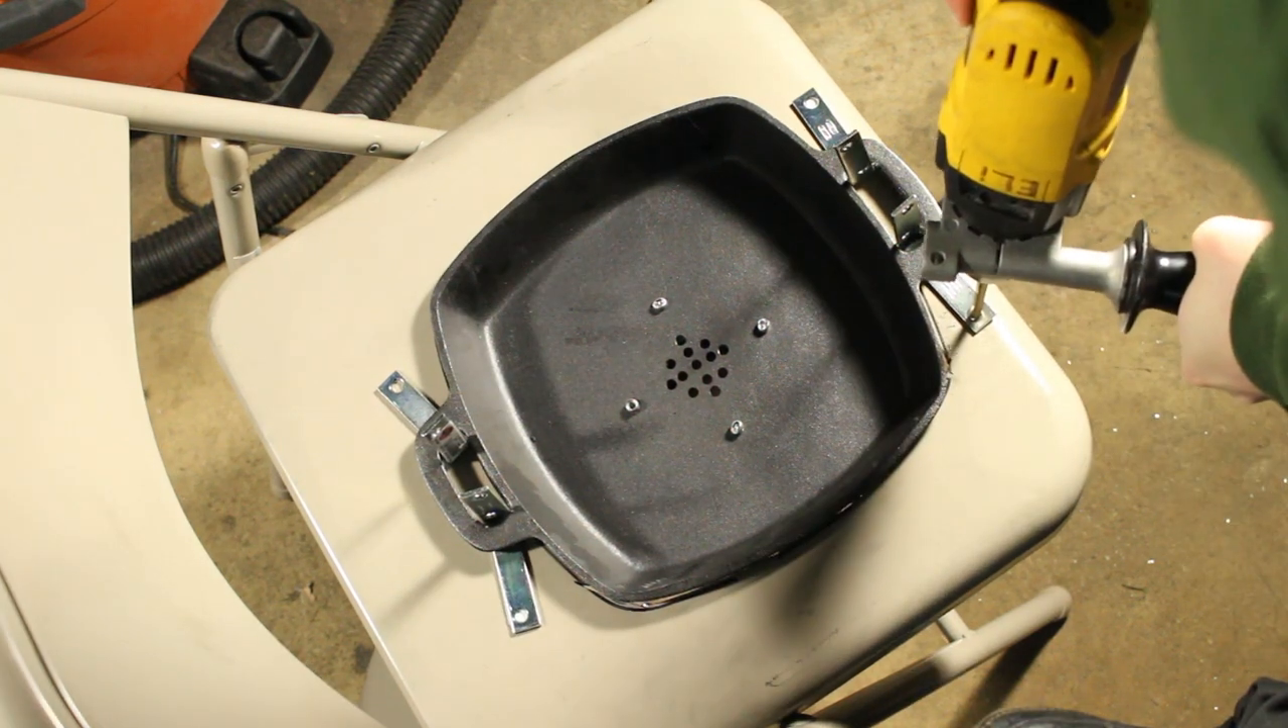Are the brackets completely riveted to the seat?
No.